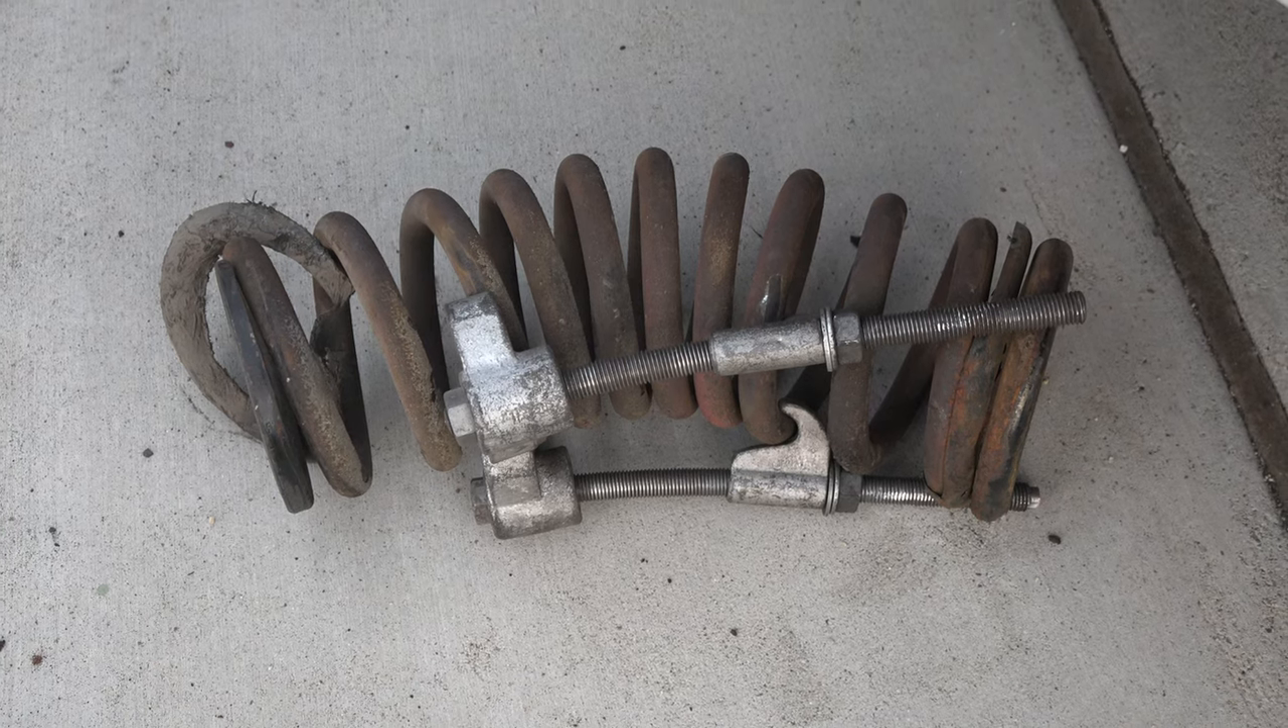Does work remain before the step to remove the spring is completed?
No.